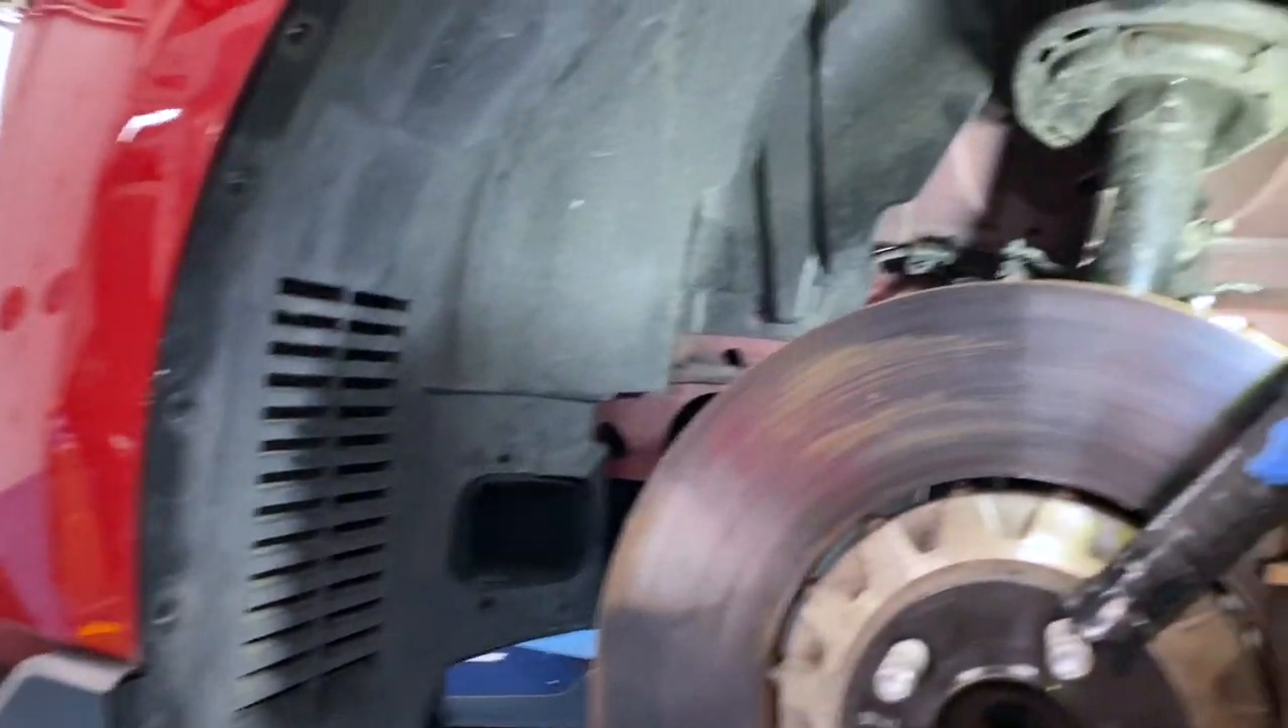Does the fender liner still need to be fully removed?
Yes.